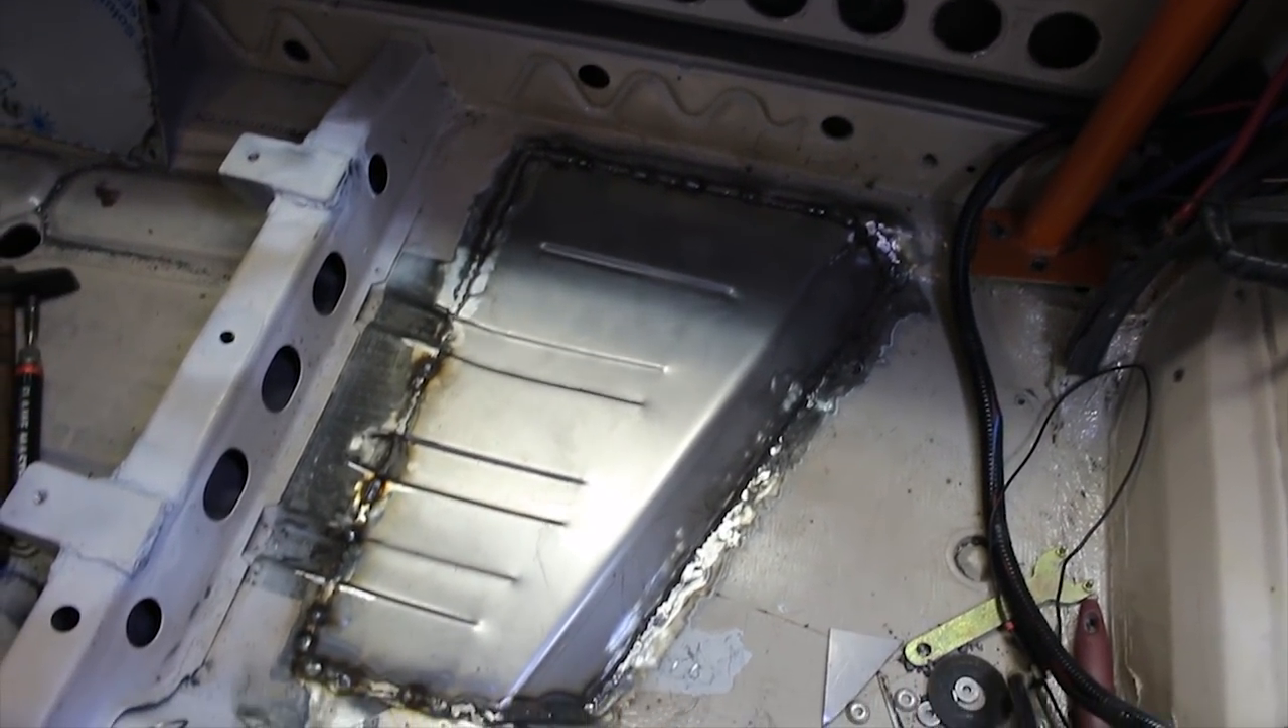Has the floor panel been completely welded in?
Yes.